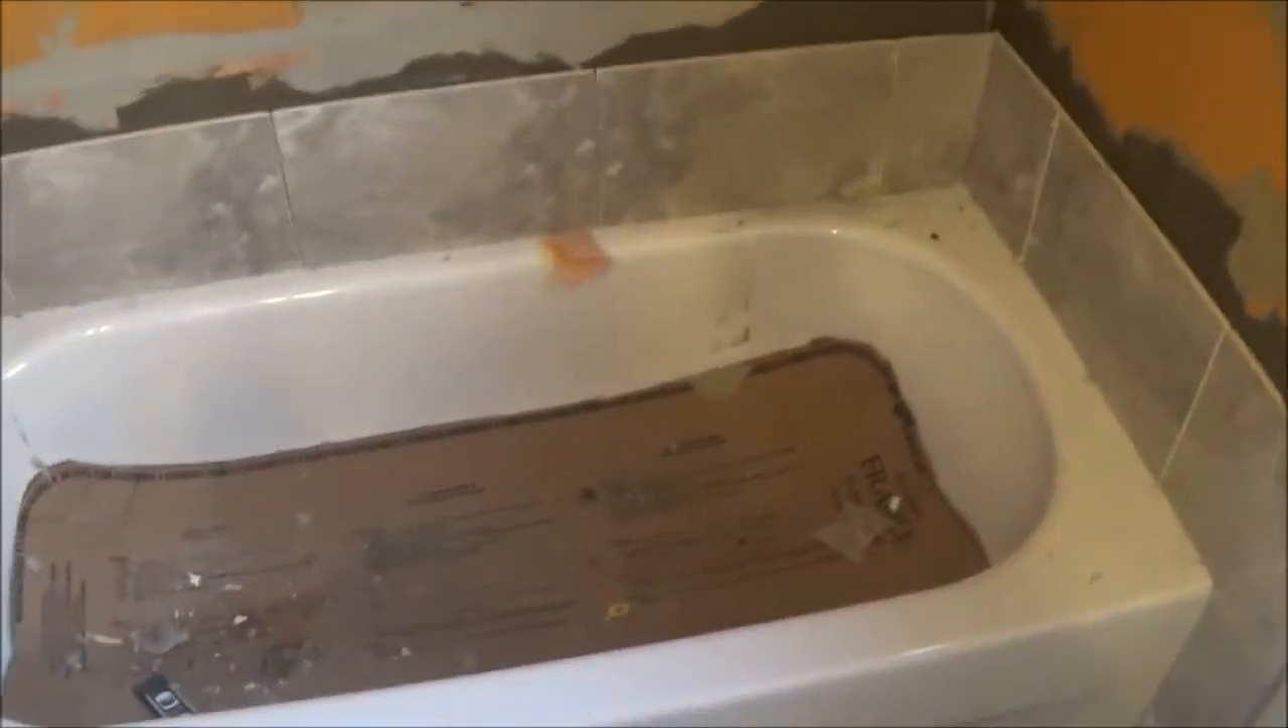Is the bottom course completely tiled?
Yes.